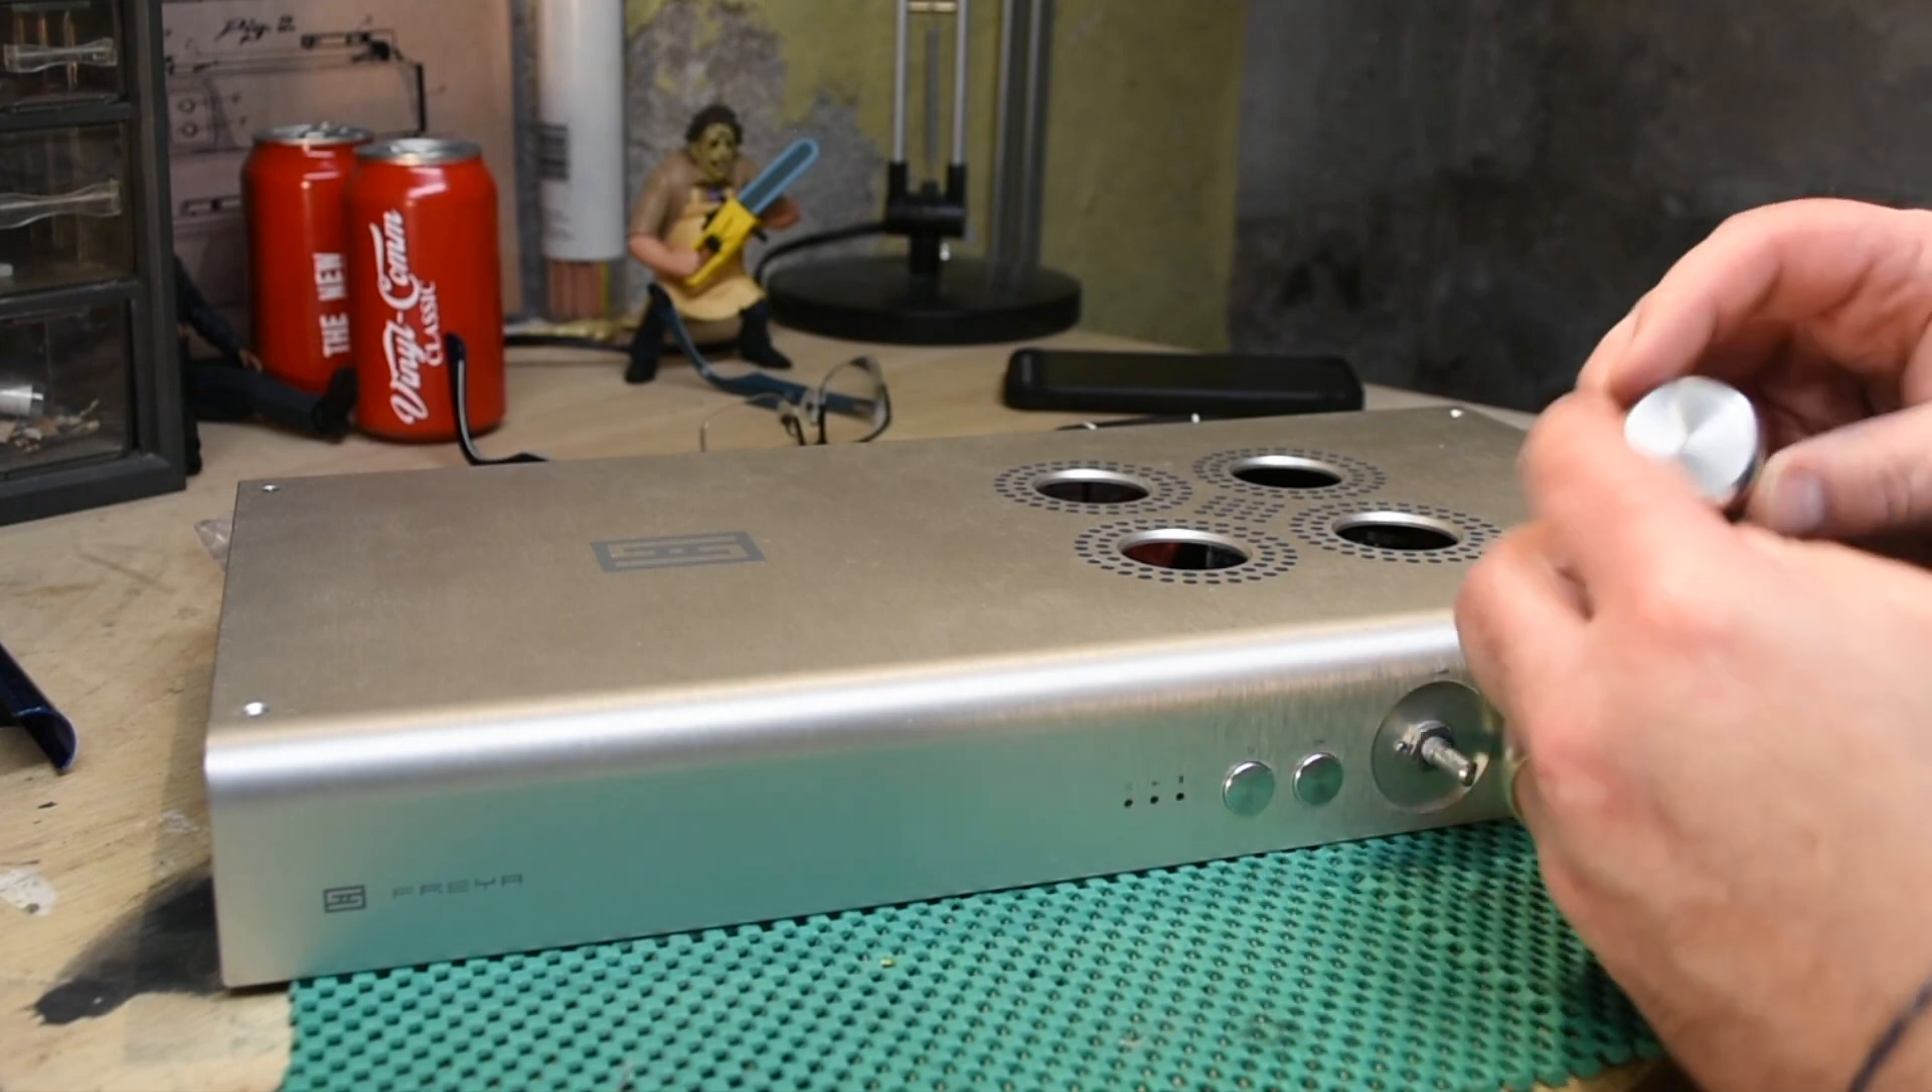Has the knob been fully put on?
No.